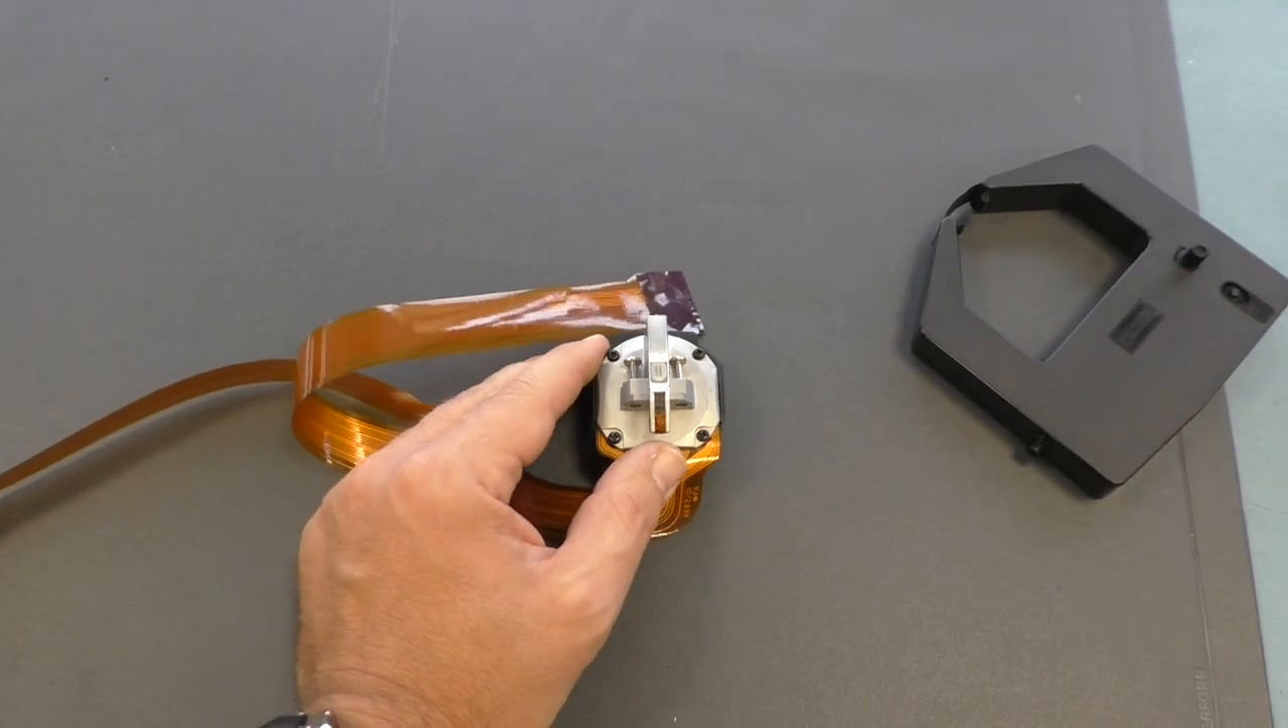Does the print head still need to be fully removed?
No.